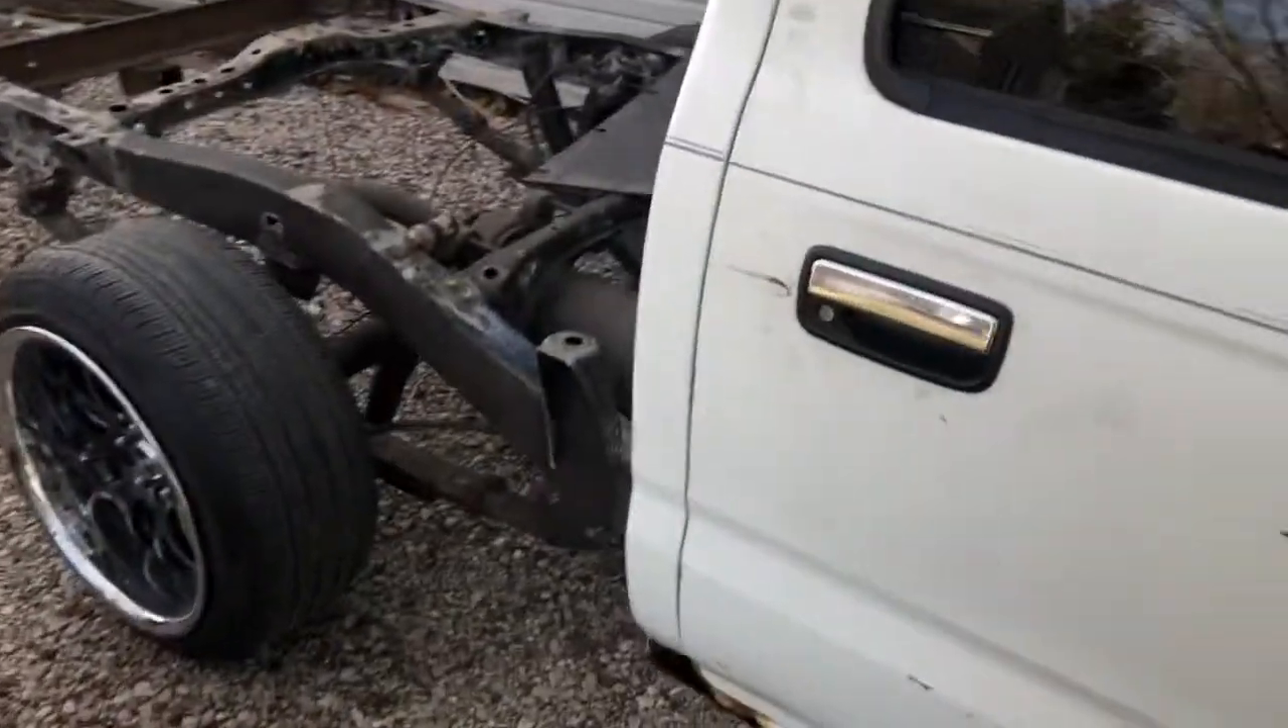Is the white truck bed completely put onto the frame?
No.